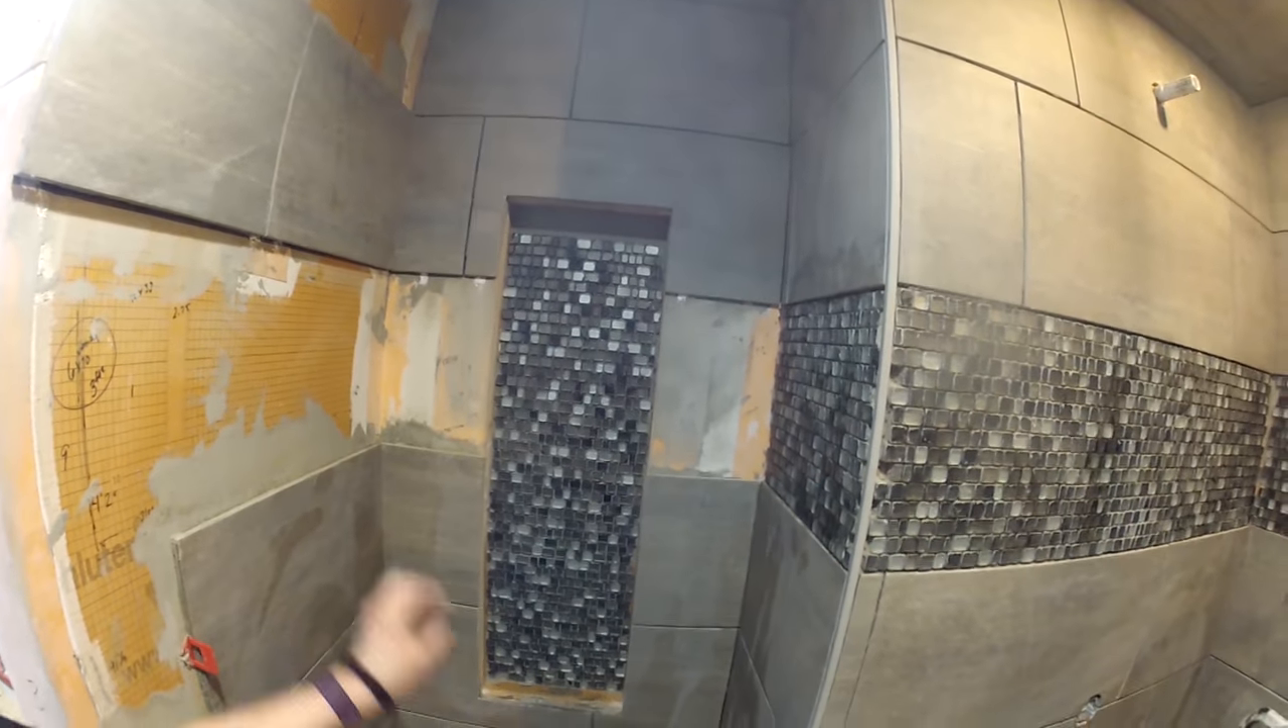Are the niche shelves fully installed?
No.